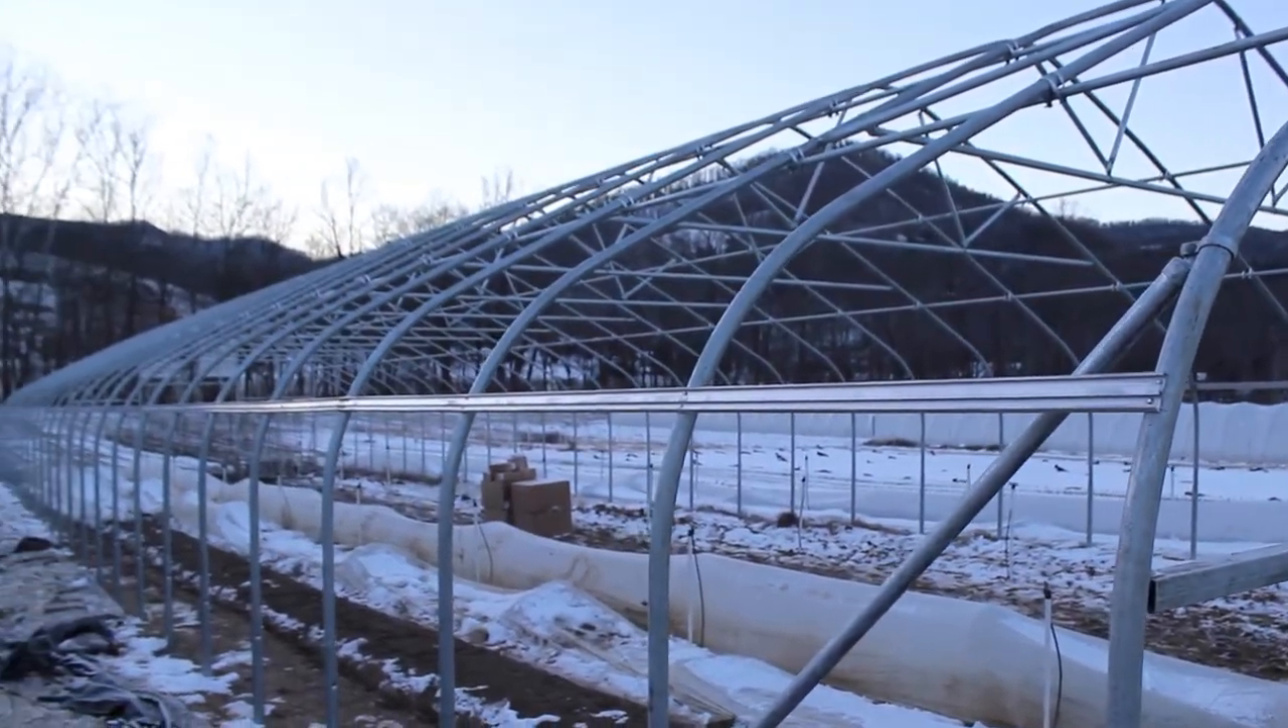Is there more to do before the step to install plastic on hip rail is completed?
Yes.